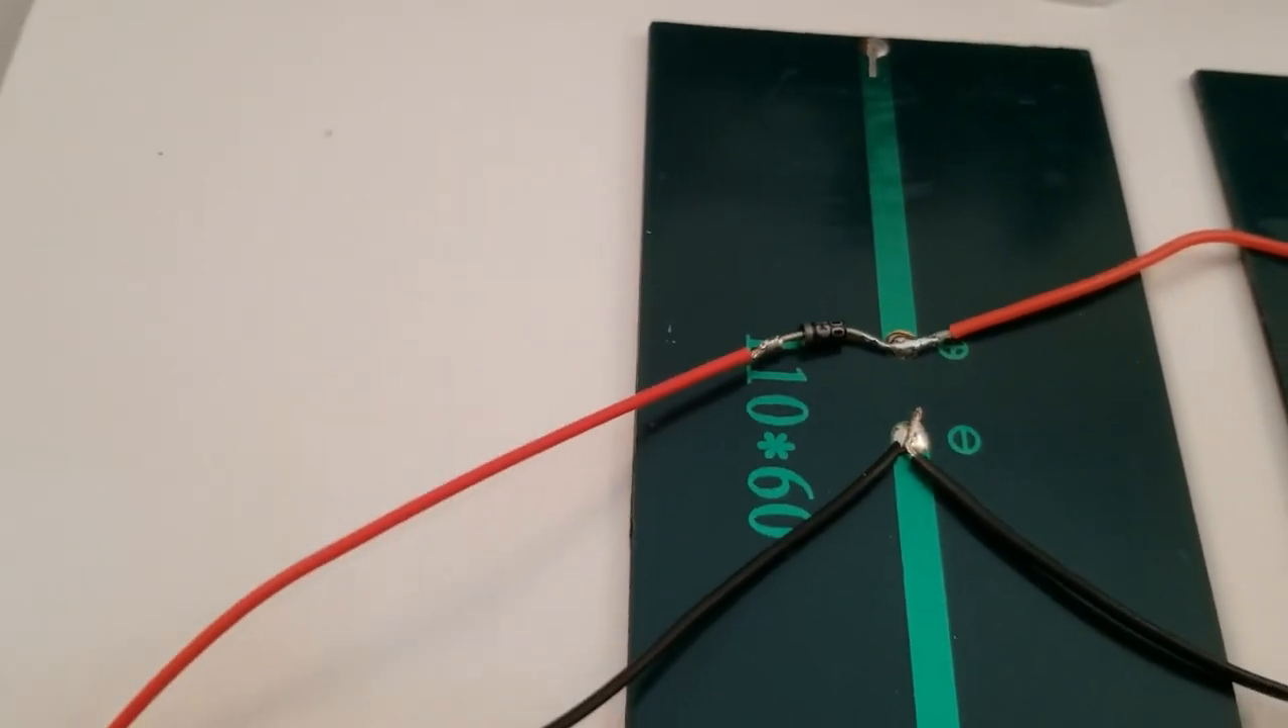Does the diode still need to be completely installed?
No.